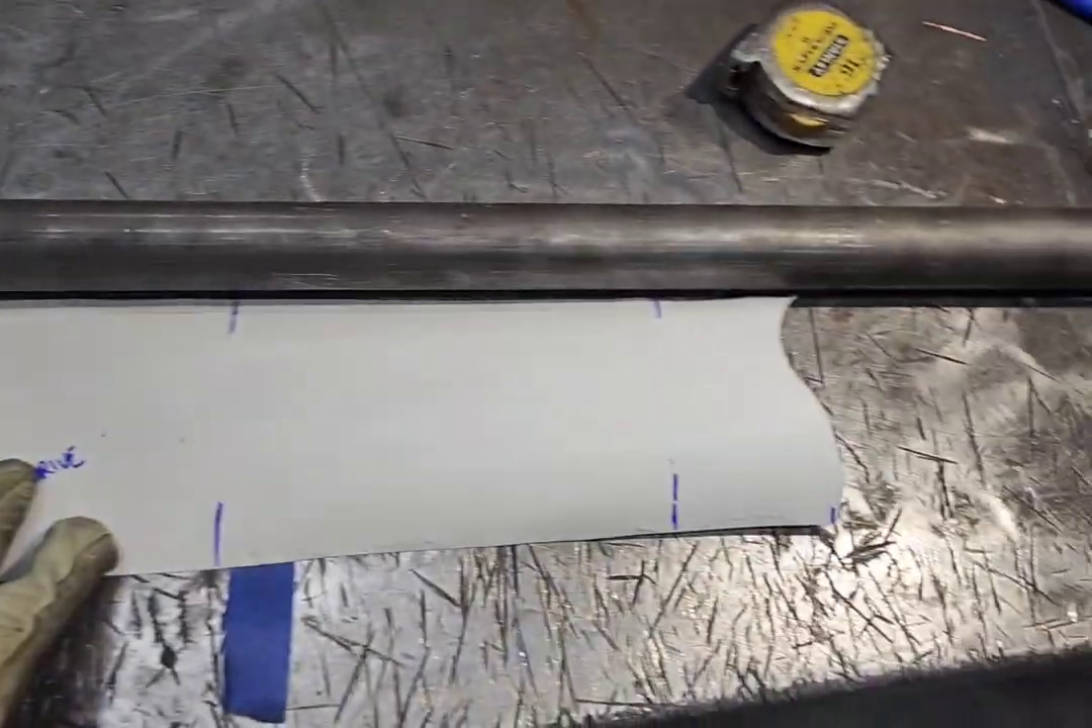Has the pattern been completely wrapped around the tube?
No.